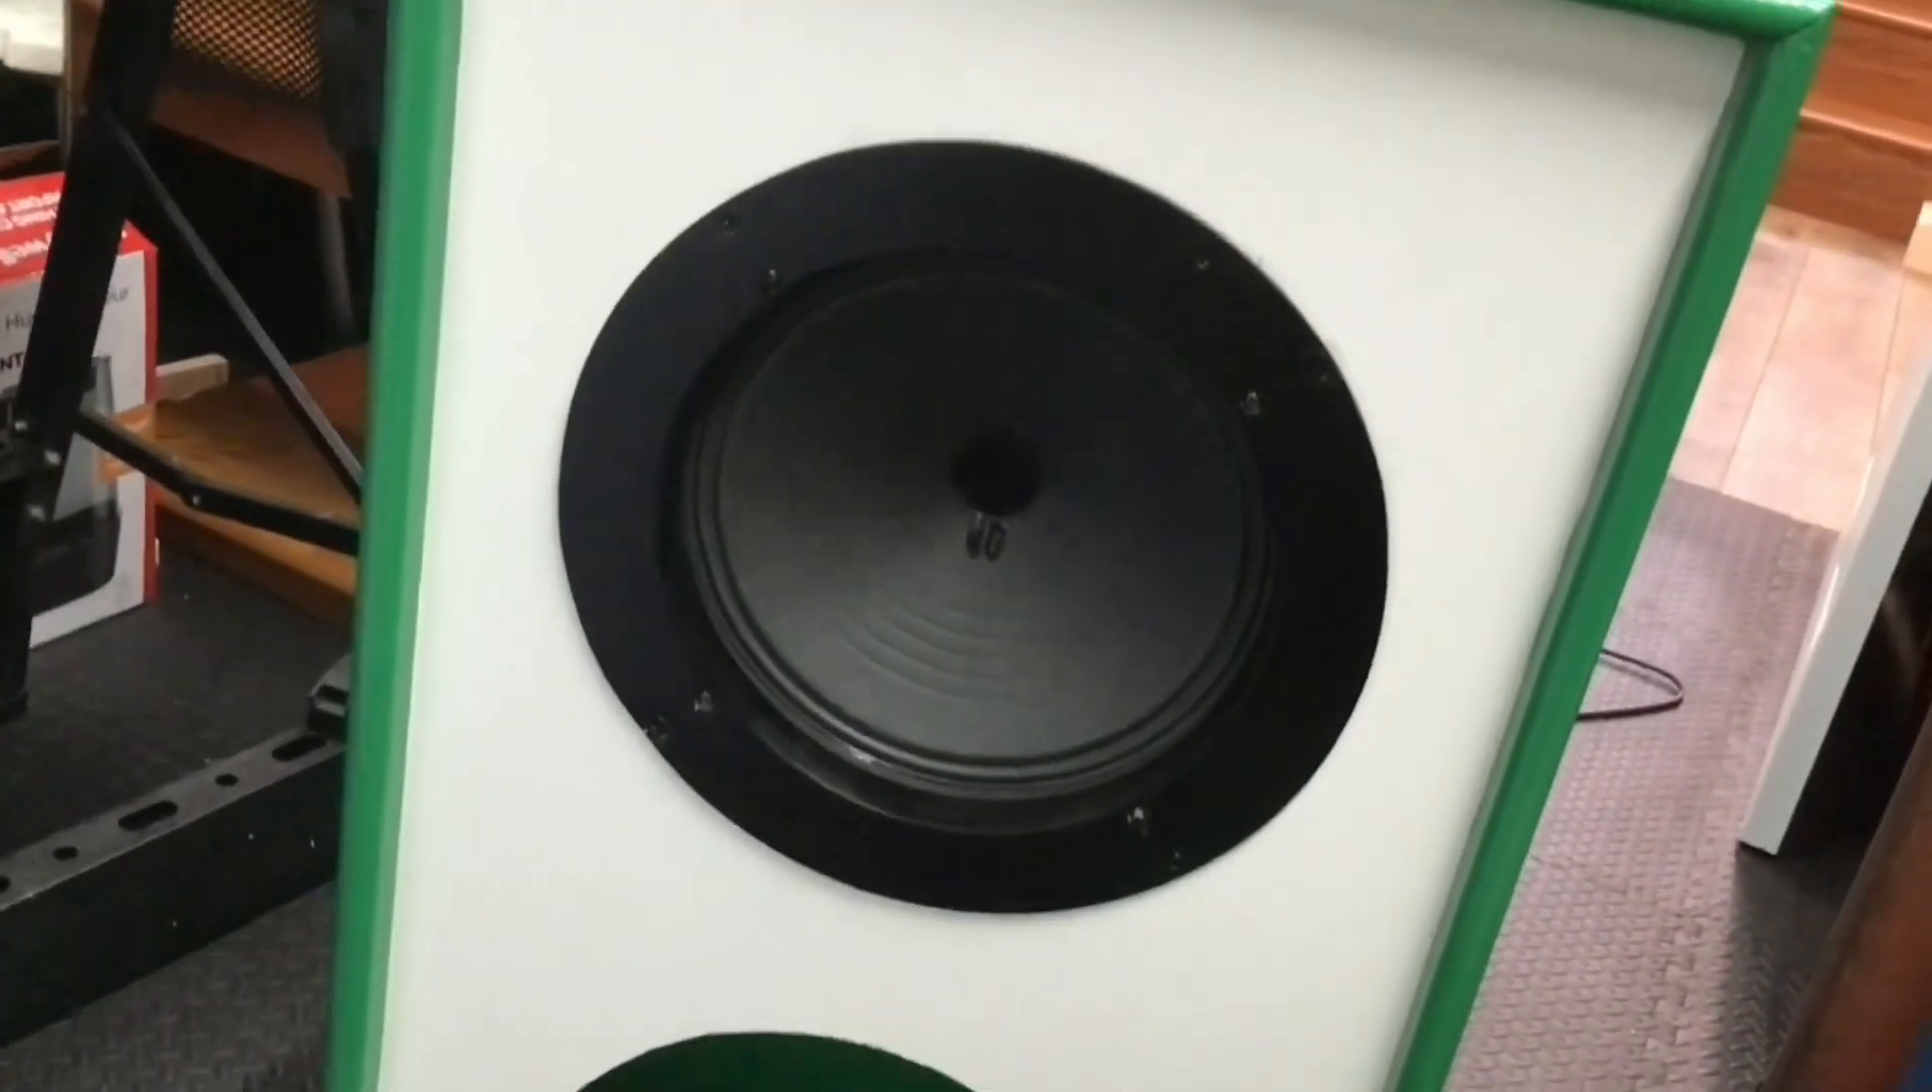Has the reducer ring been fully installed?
Yes.